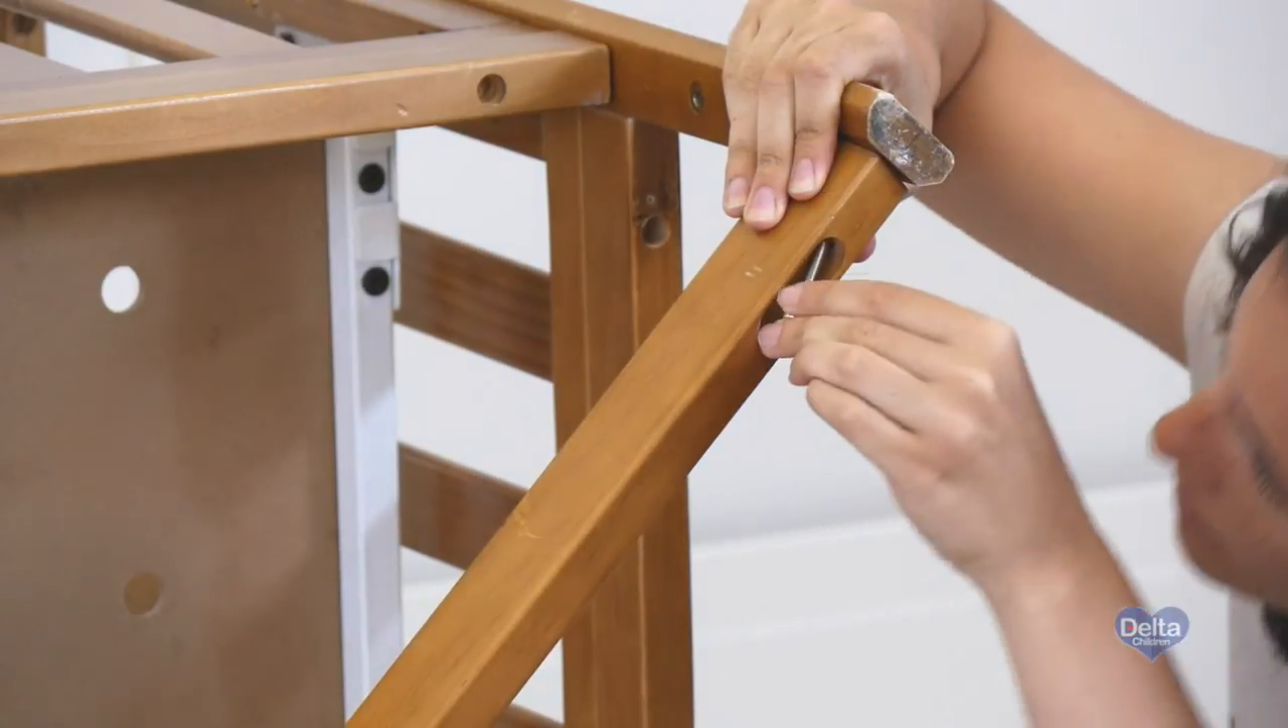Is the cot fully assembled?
No.